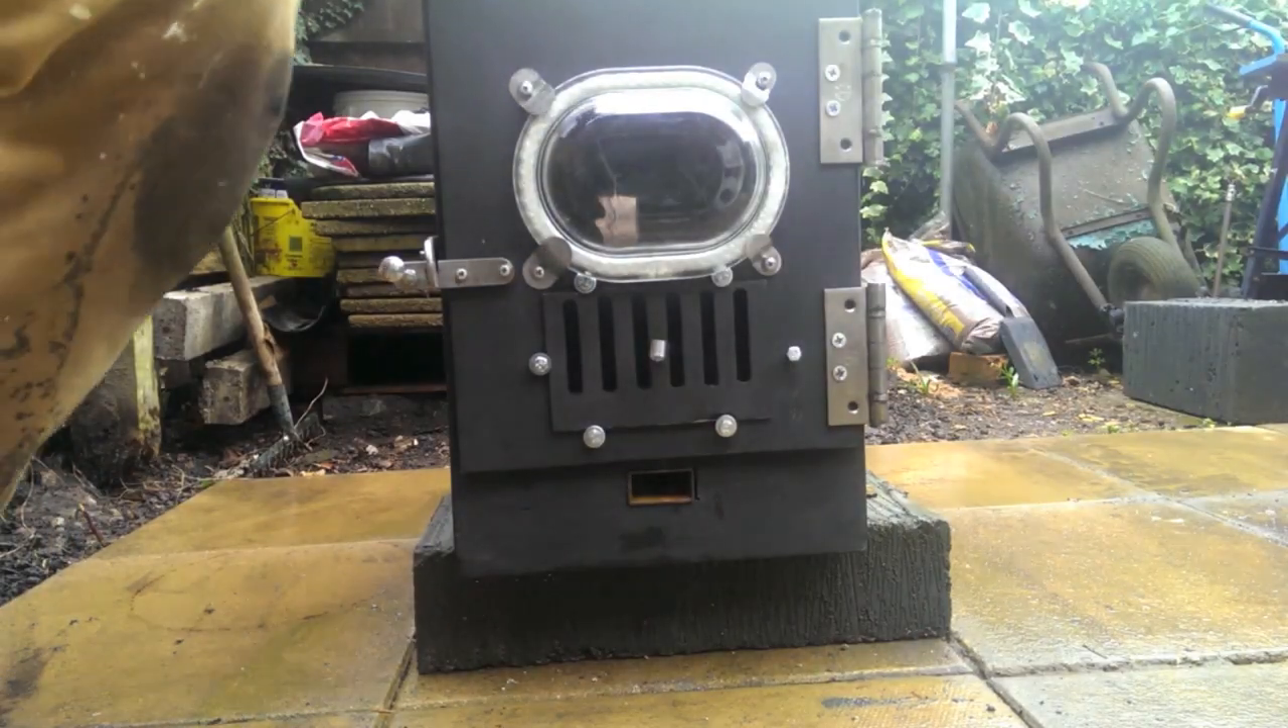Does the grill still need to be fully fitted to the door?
No.